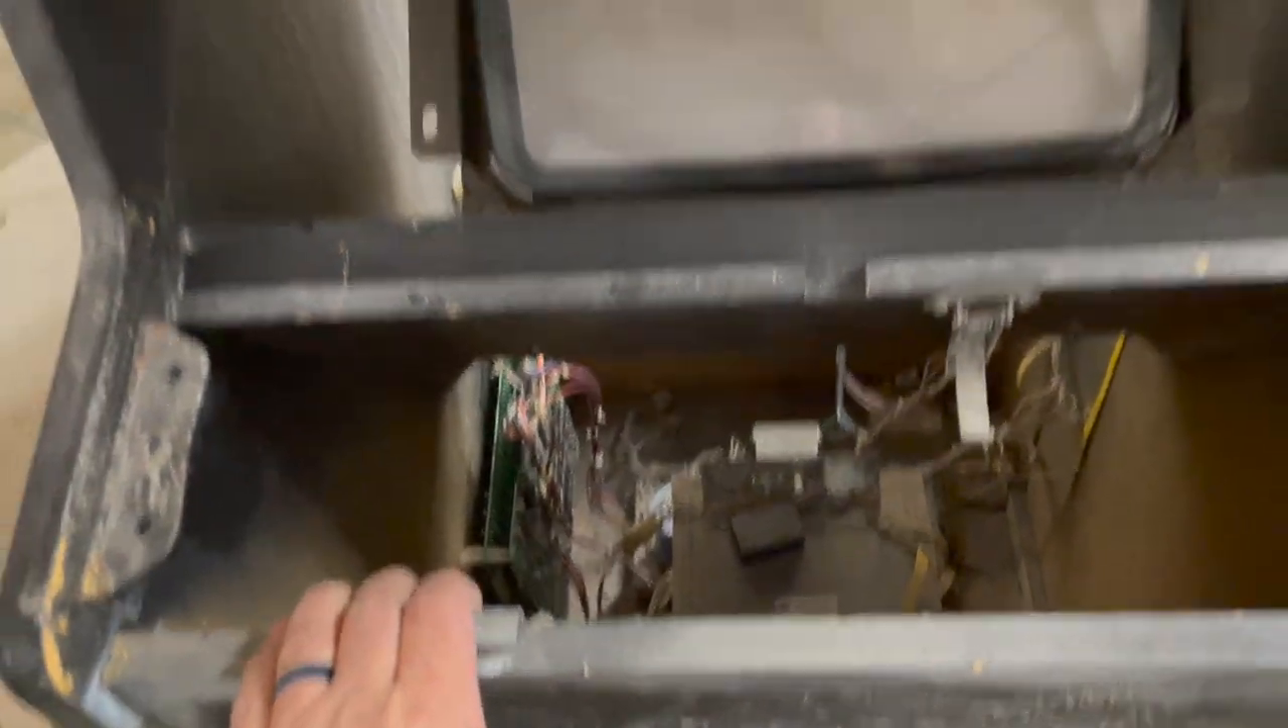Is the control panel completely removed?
Yes.